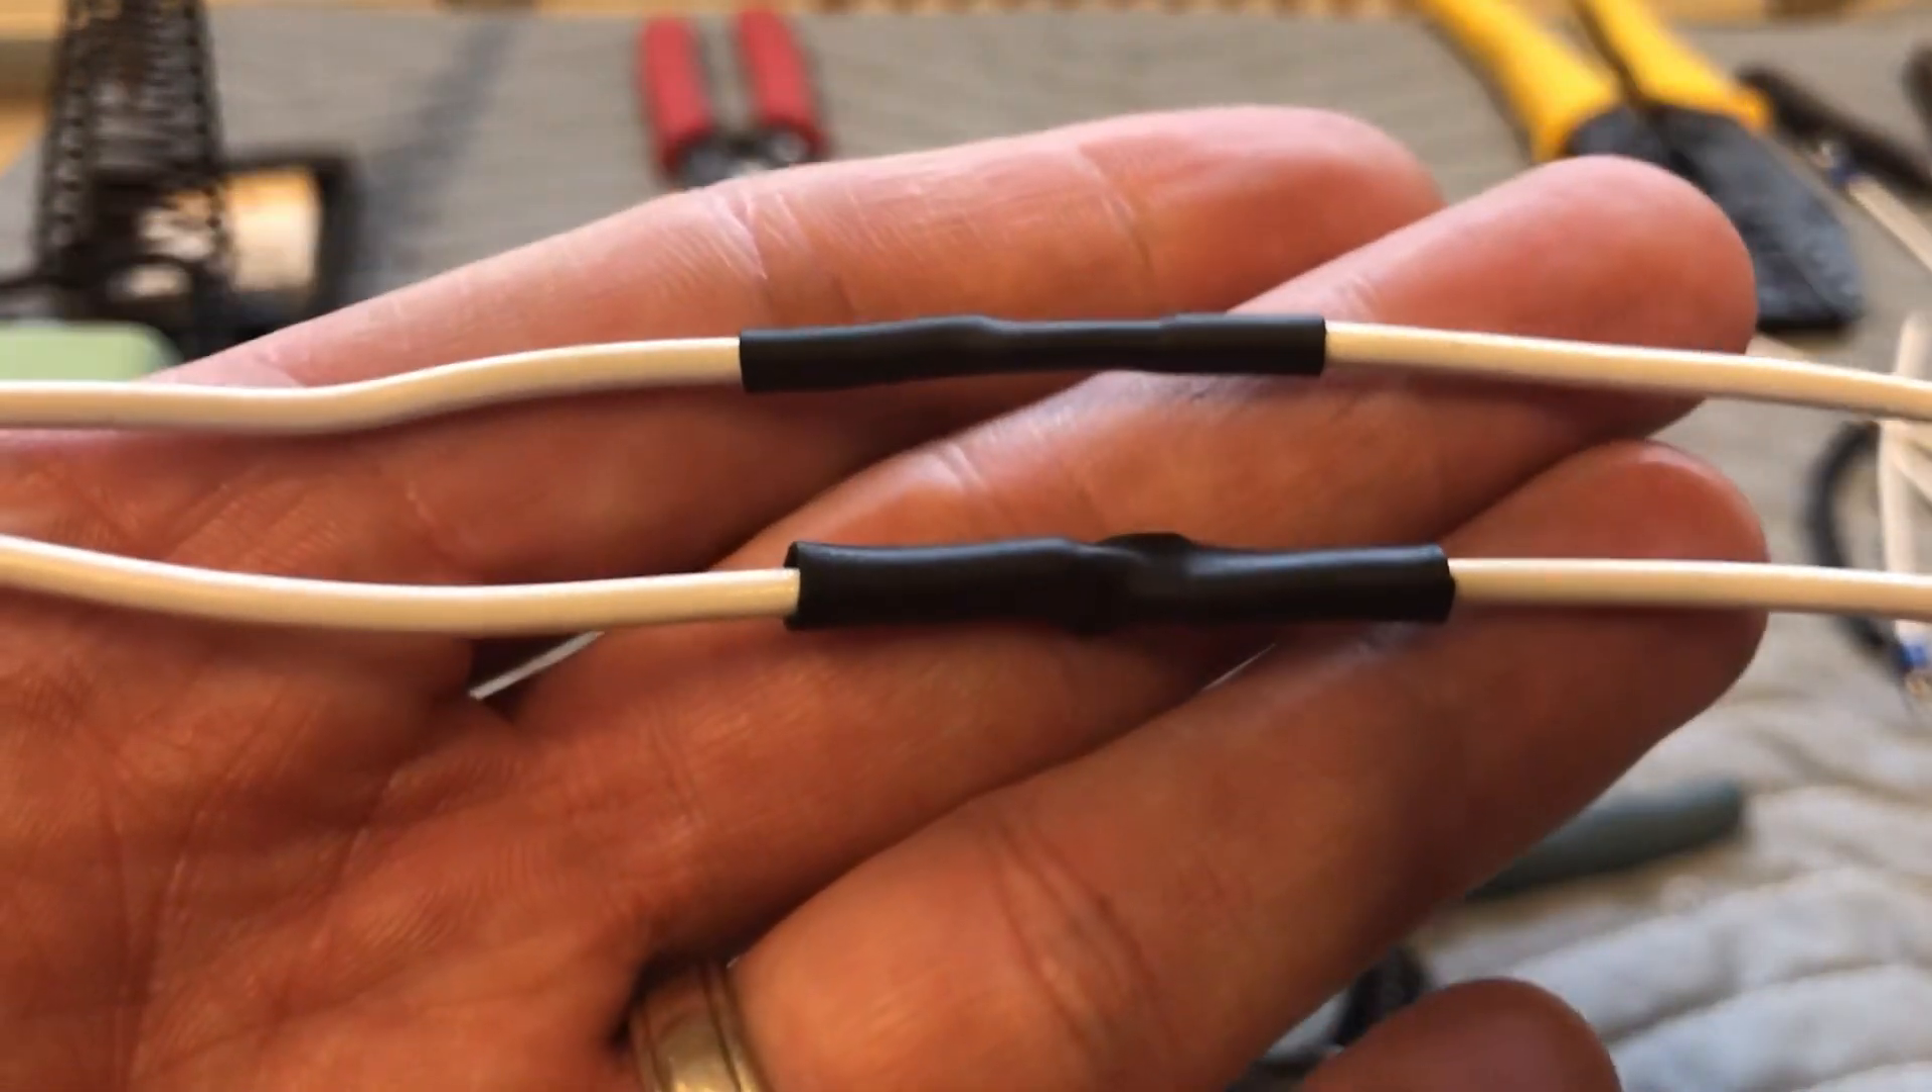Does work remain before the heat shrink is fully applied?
No.